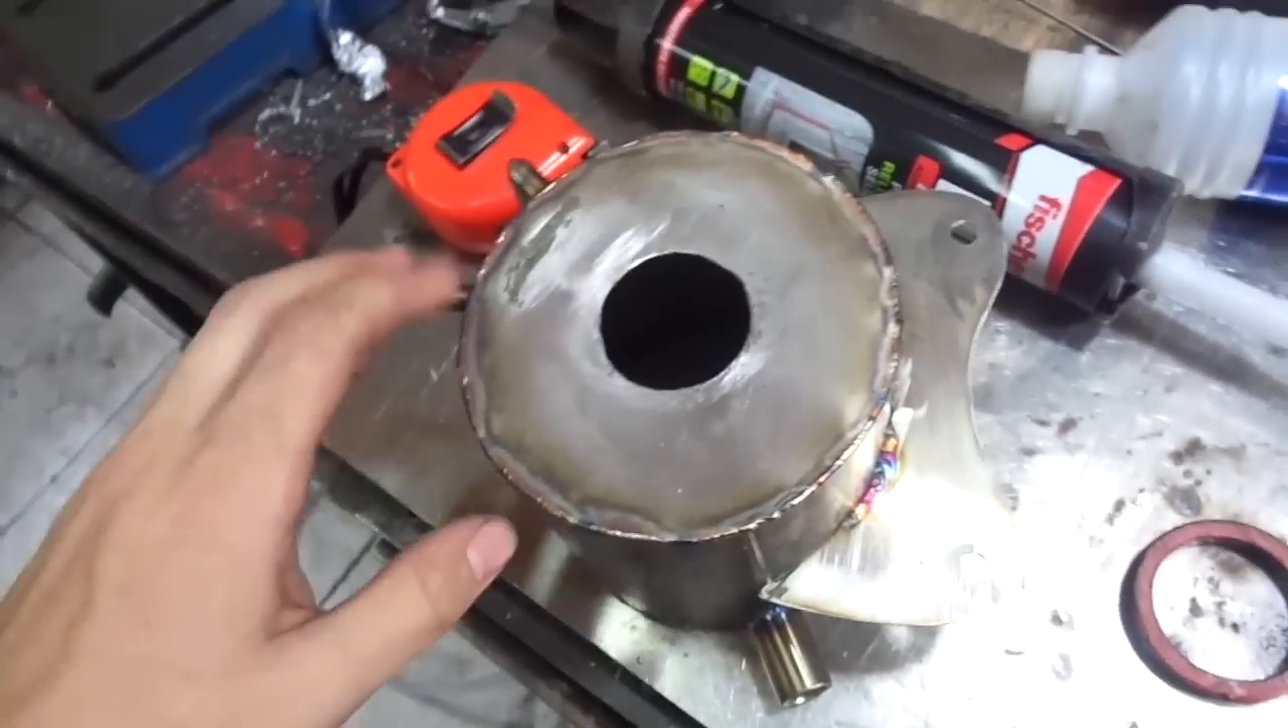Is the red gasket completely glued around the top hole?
No.